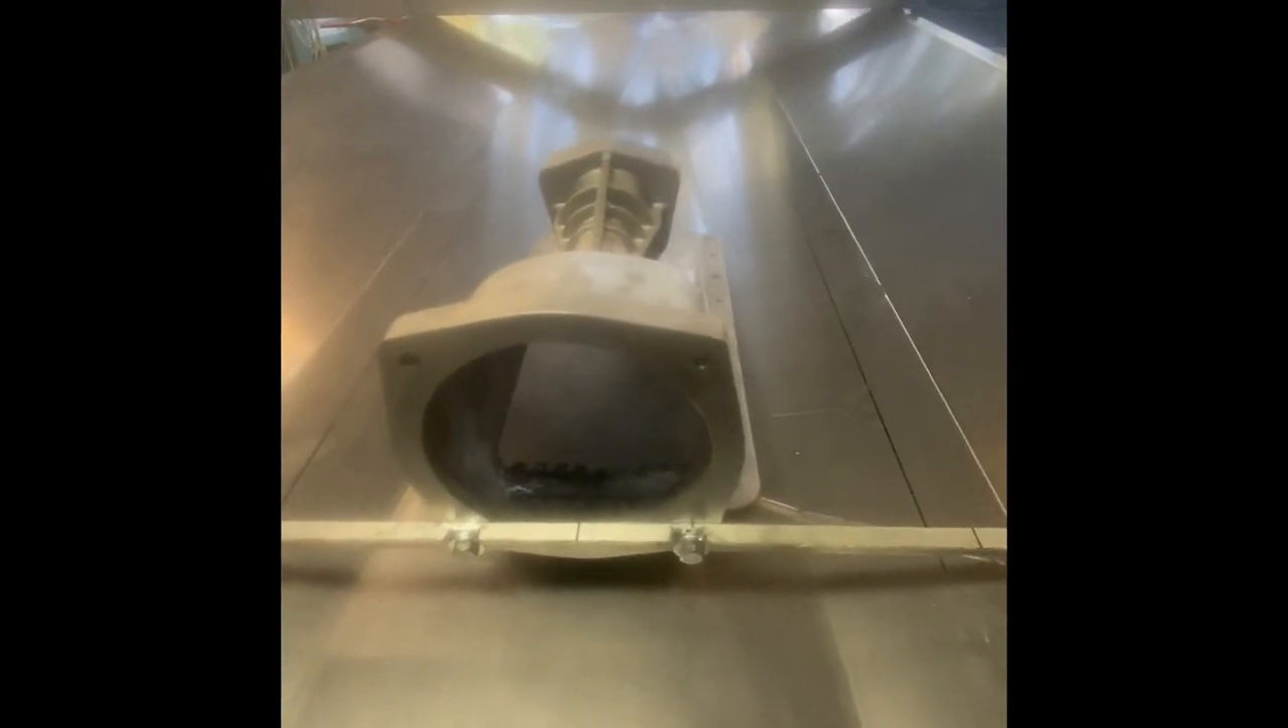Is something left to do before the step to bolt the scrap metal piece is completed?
No.